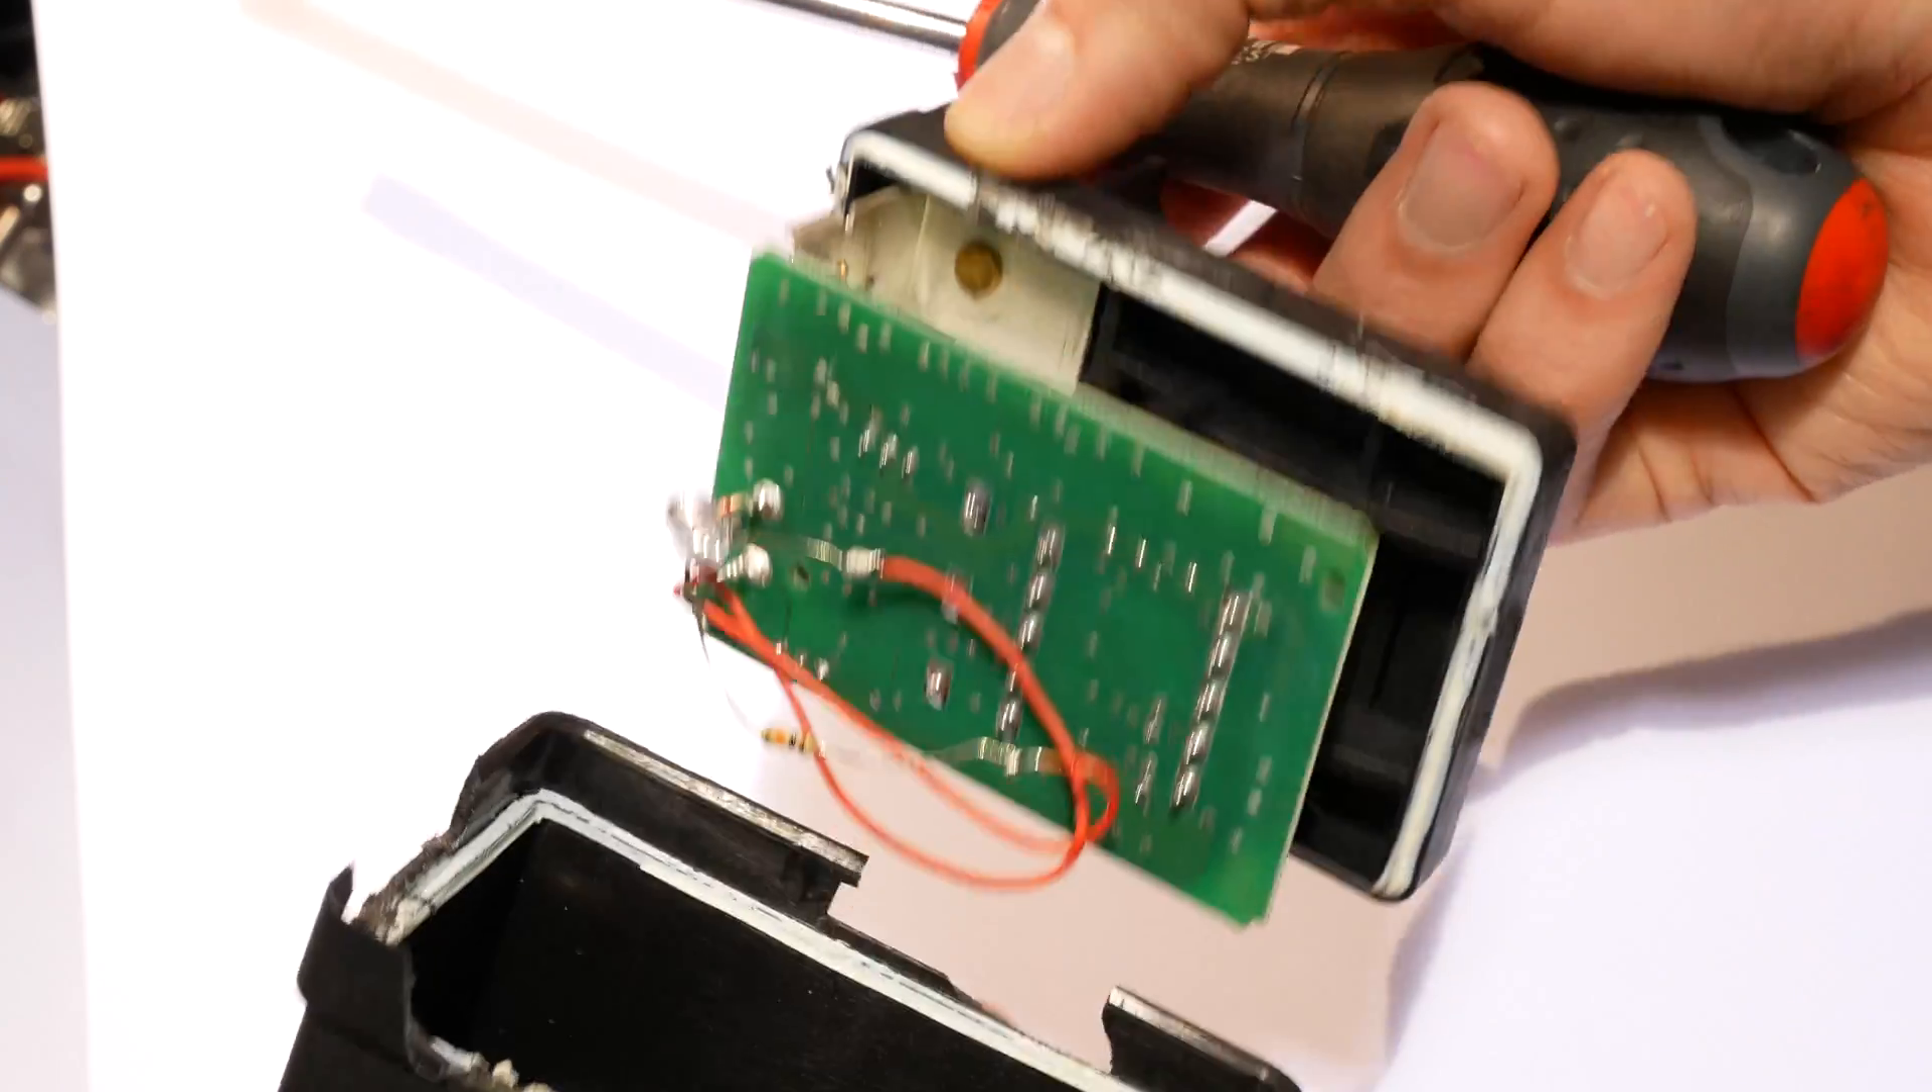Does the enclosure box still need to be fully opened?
No.